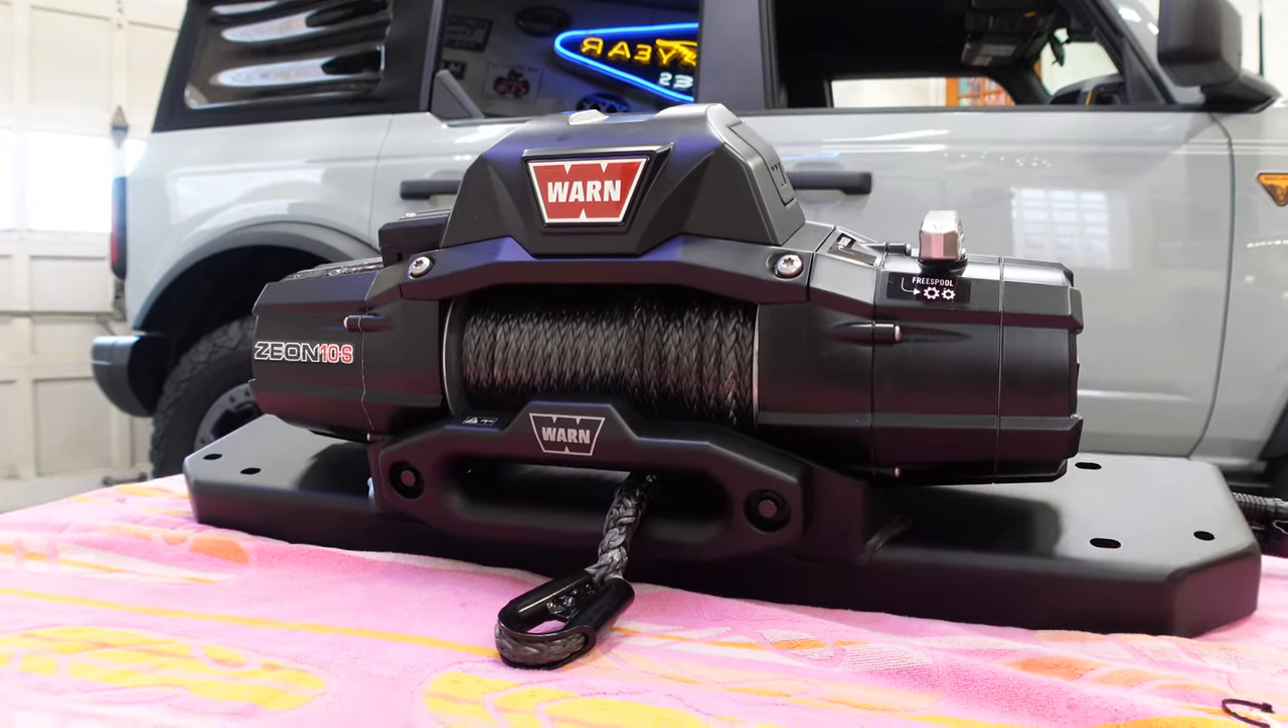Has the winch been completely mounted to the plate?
Yes.